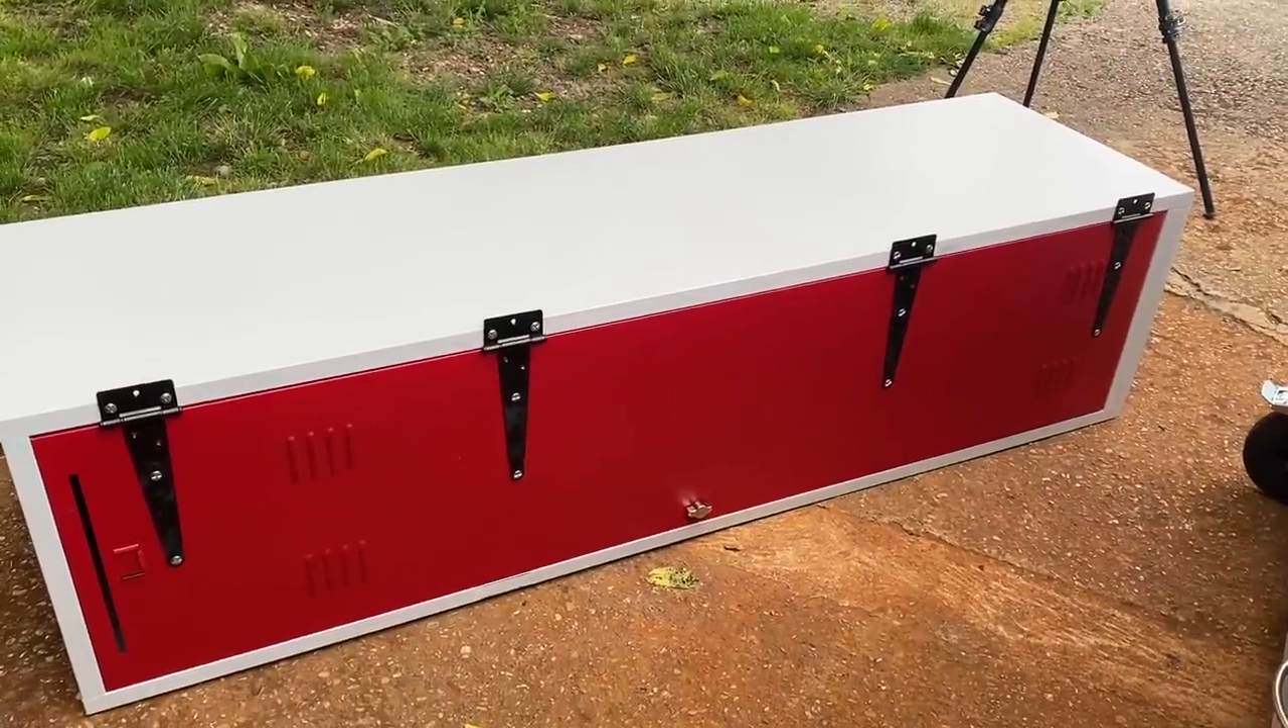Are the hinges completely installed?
Yes.